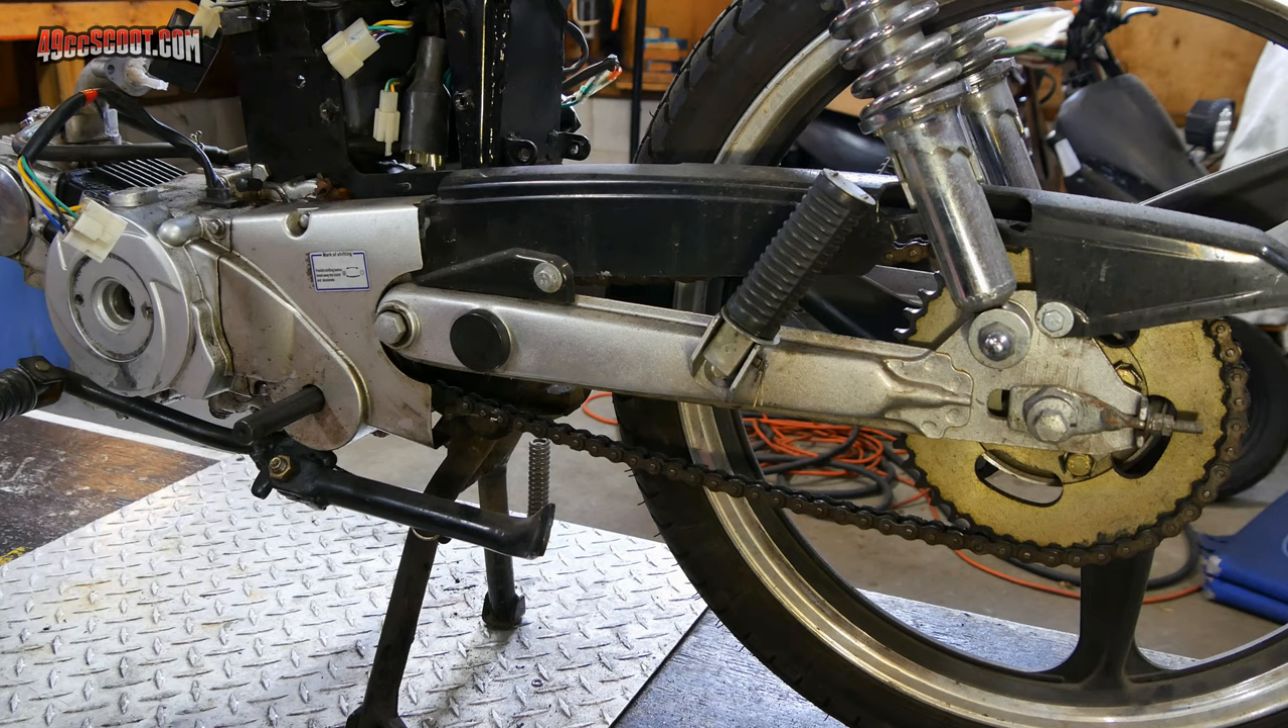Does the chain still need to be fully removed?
Yes.